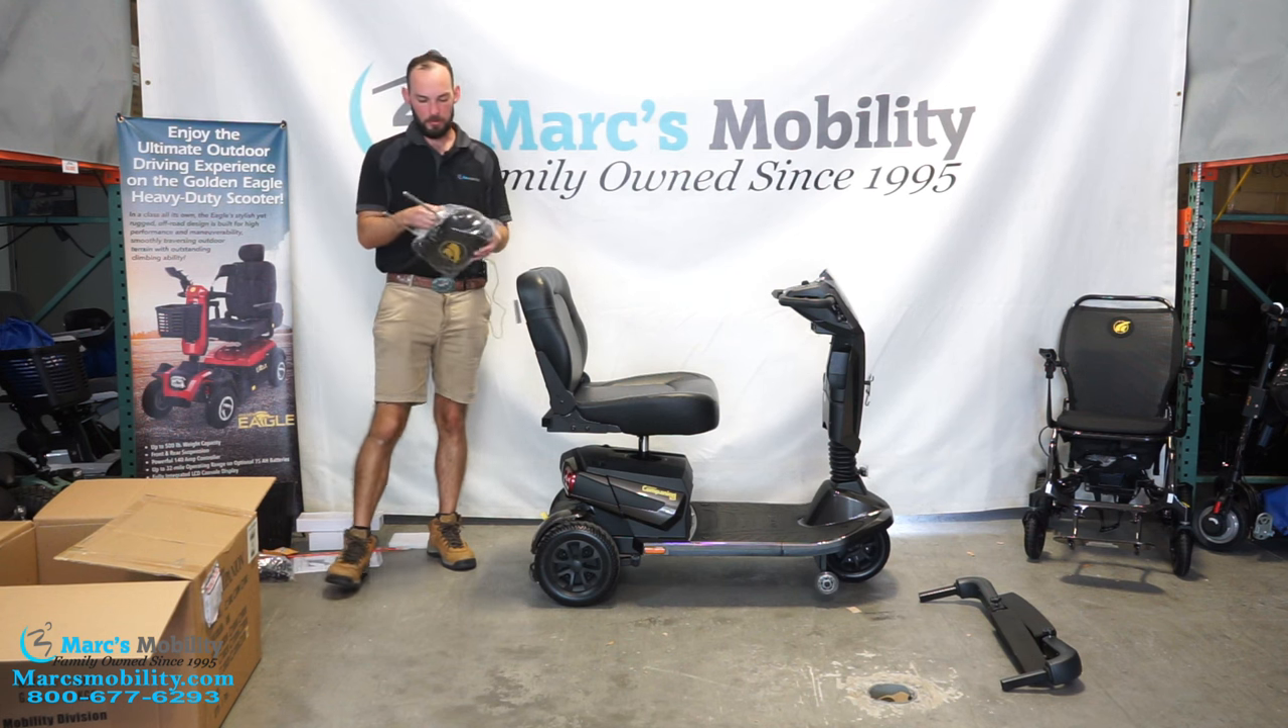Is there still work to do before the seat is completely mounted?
No.